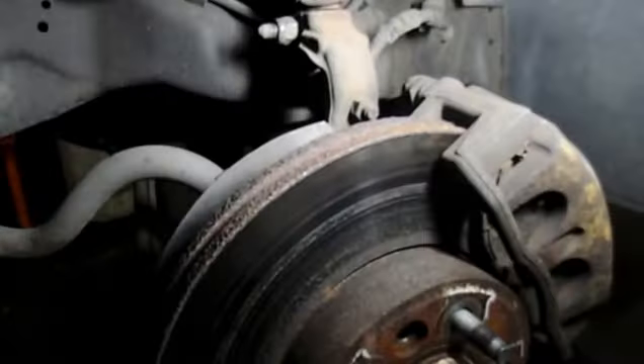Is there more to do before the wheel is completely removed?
No.